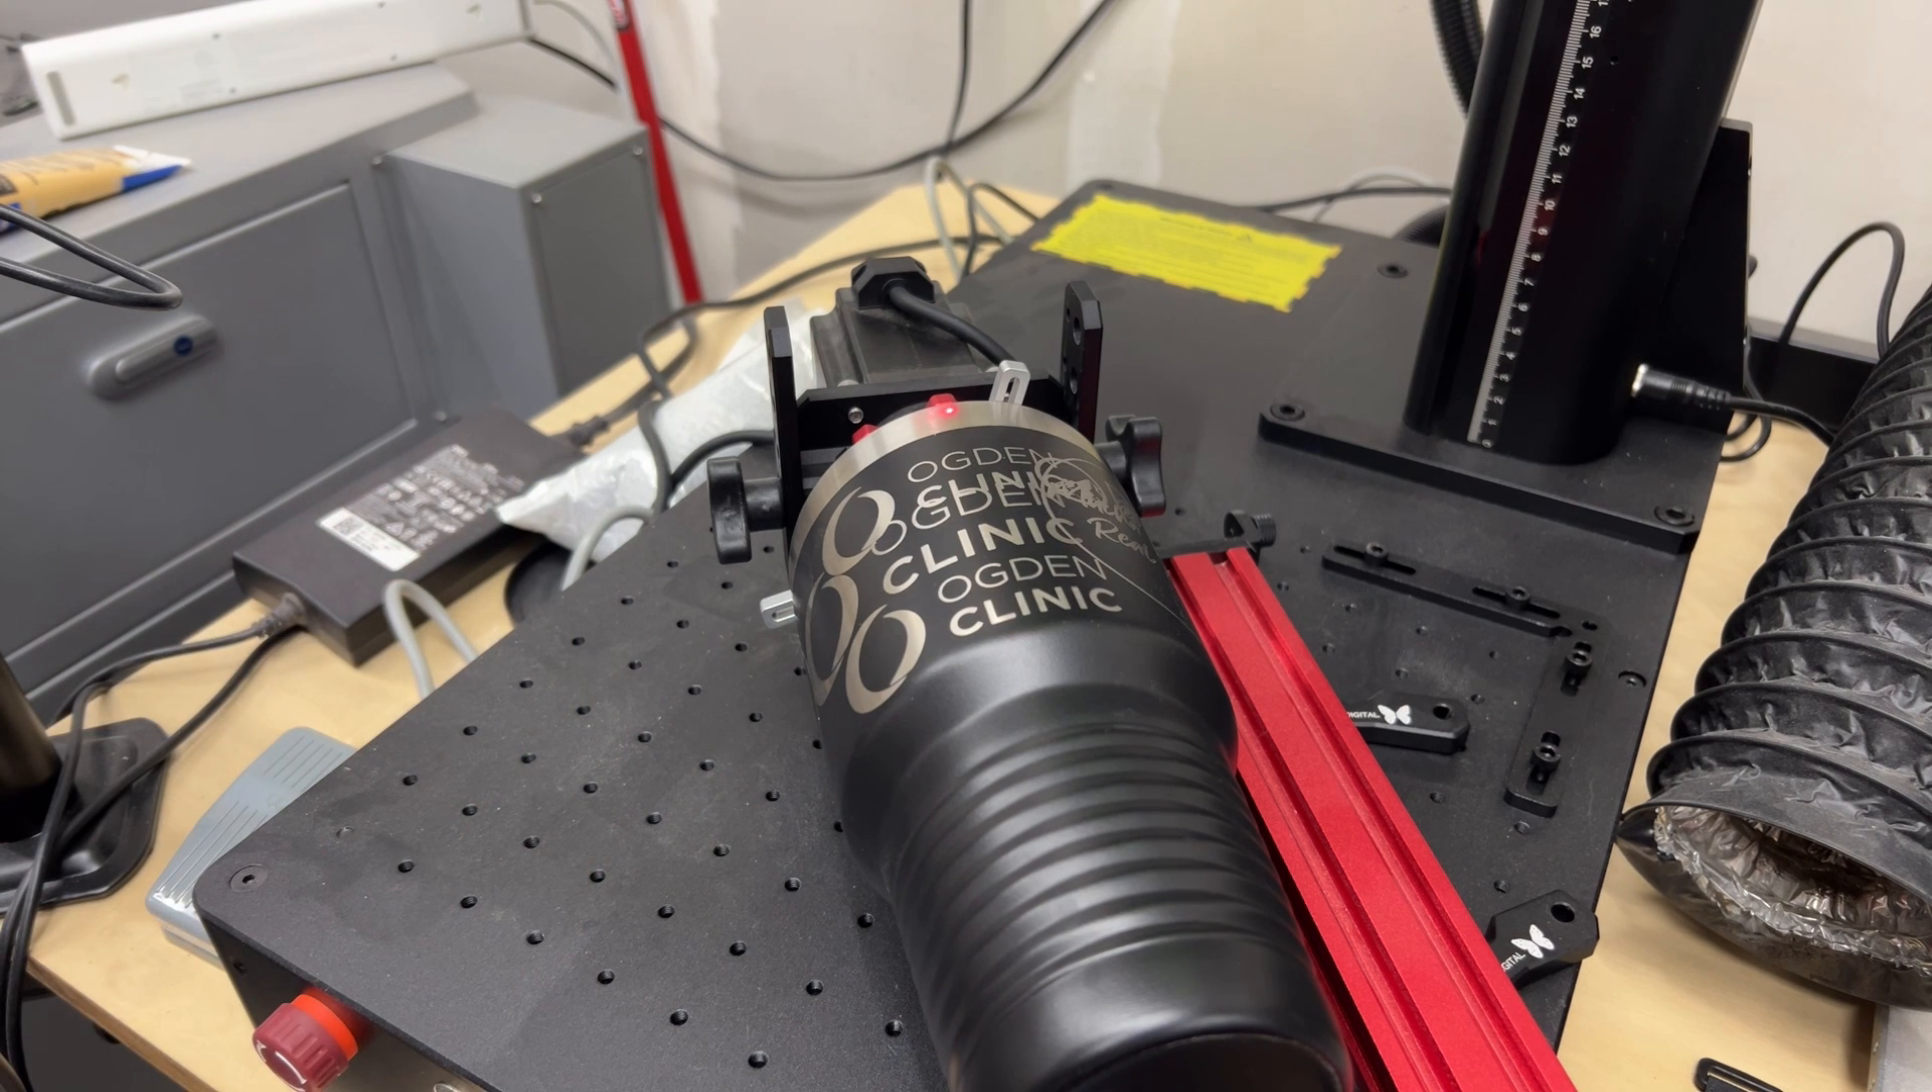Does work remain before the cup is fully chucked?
No.